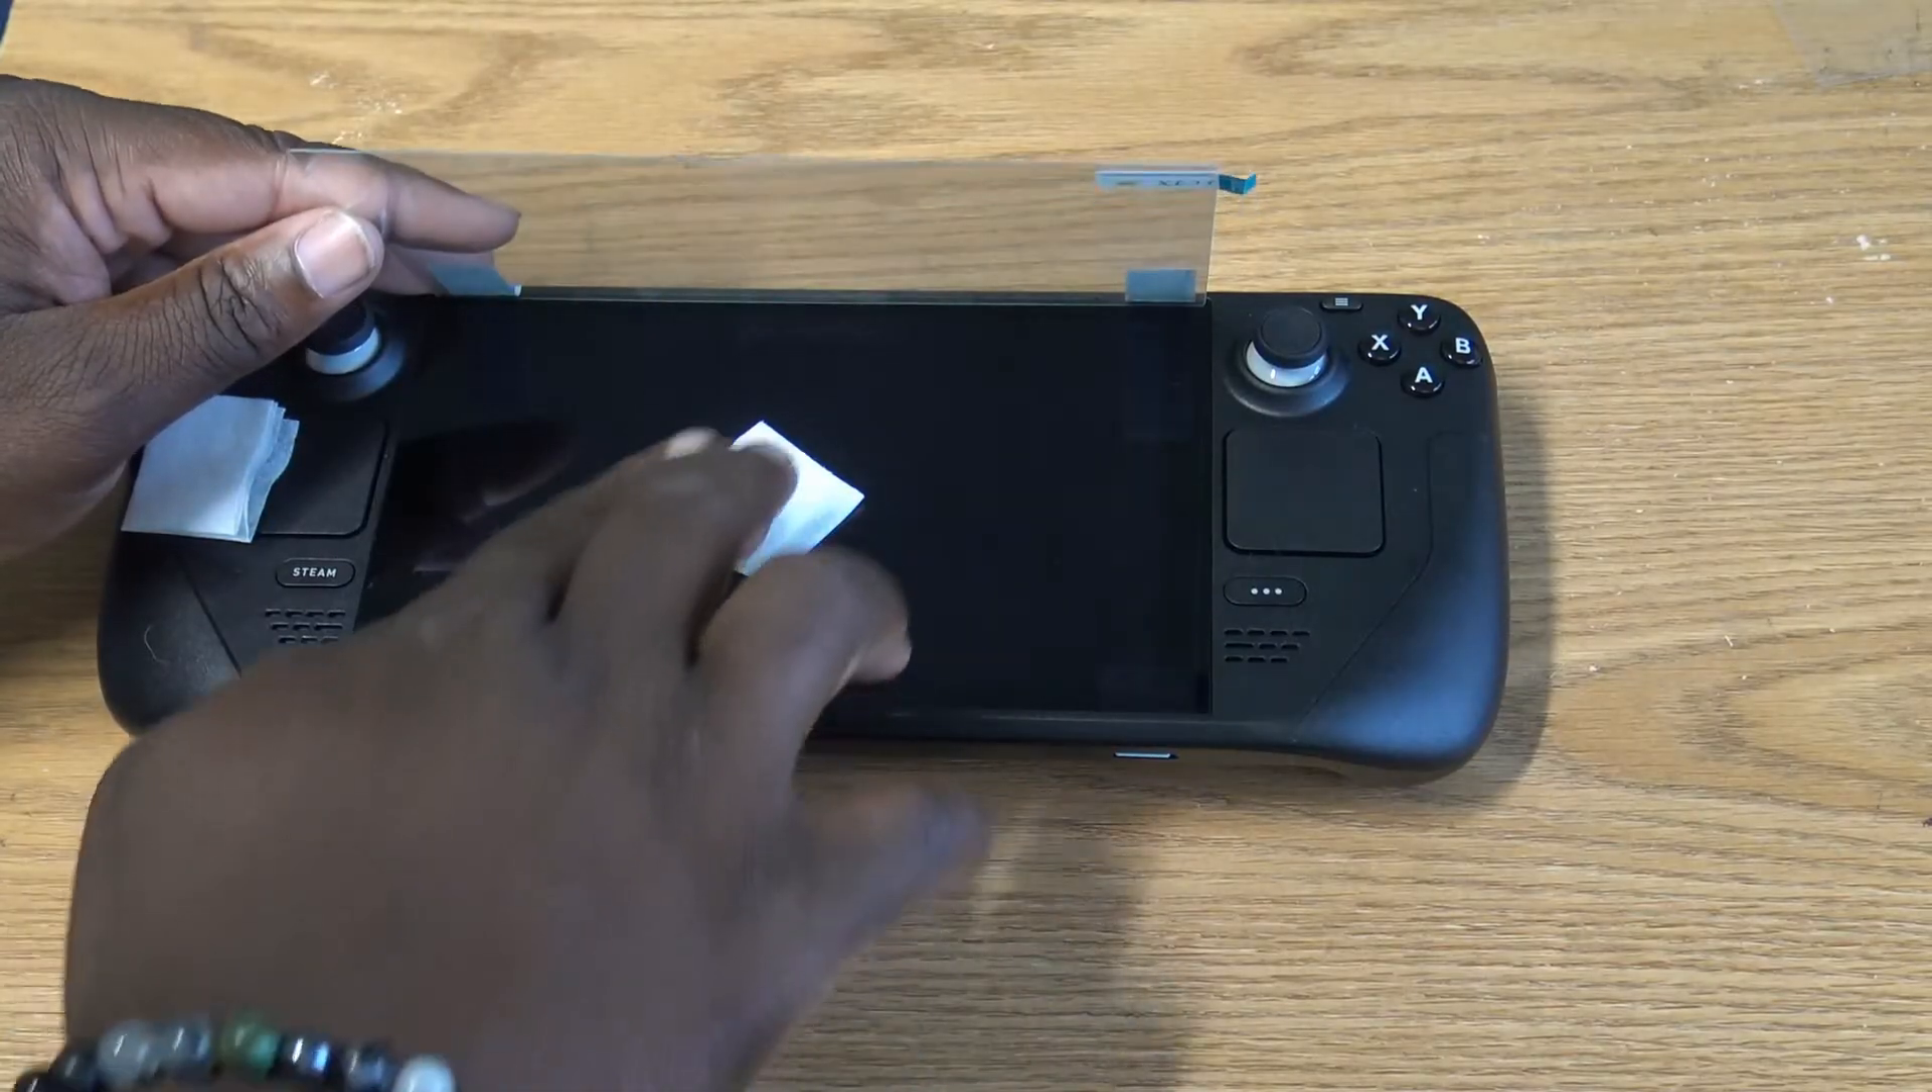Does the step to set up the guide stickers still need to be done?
No.